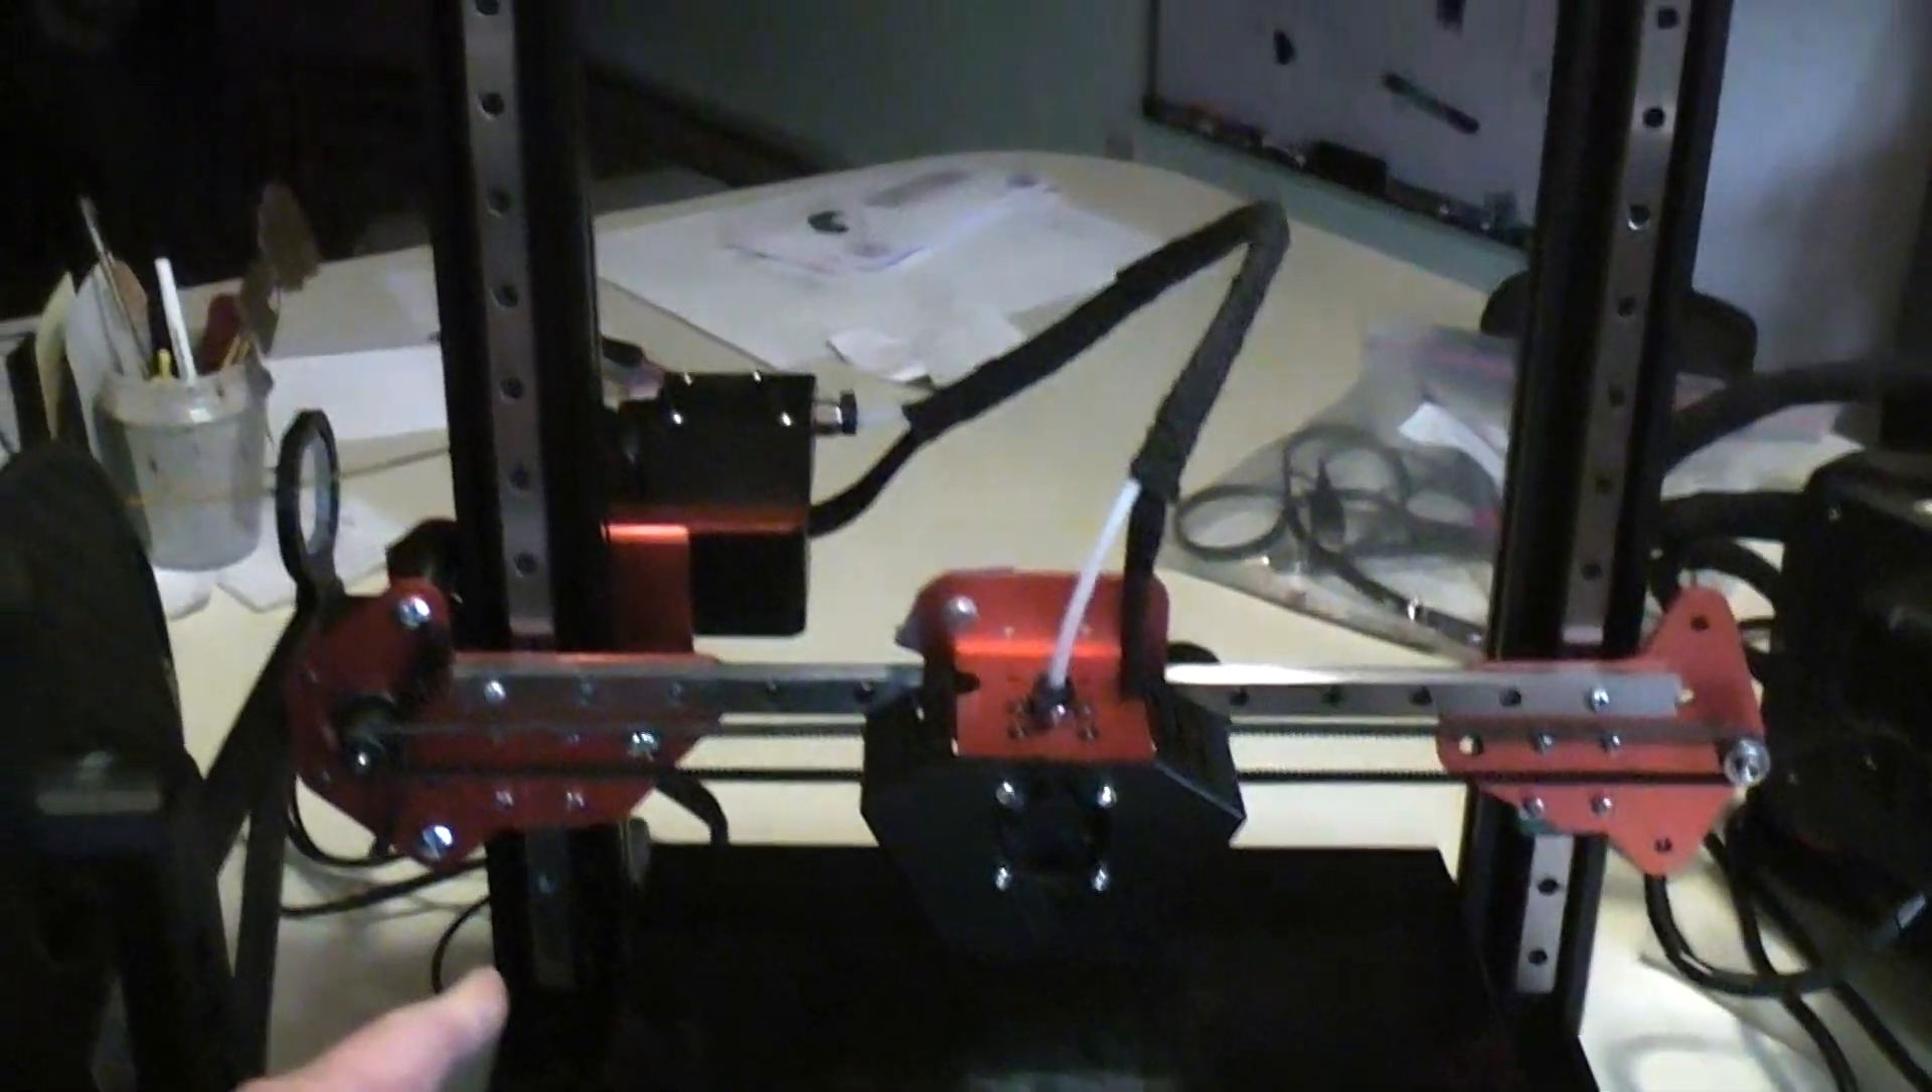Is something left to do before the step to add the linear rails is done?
No.